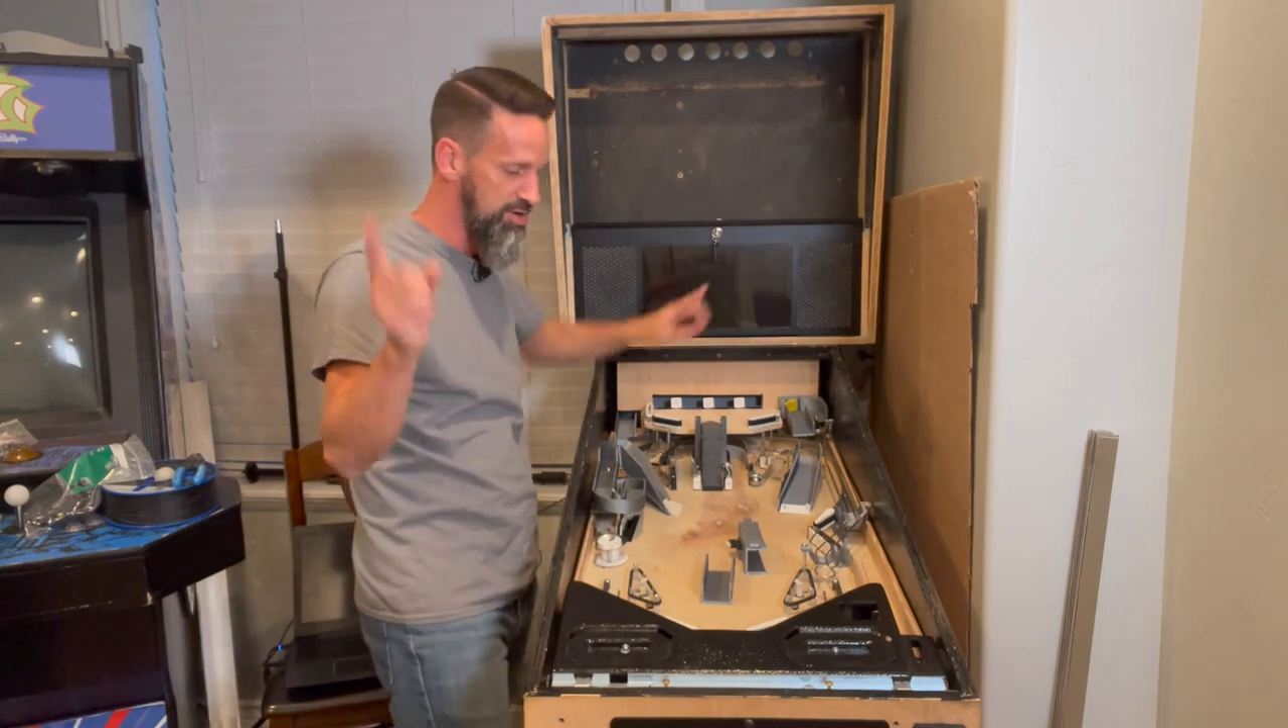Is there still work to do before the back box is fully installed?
No.